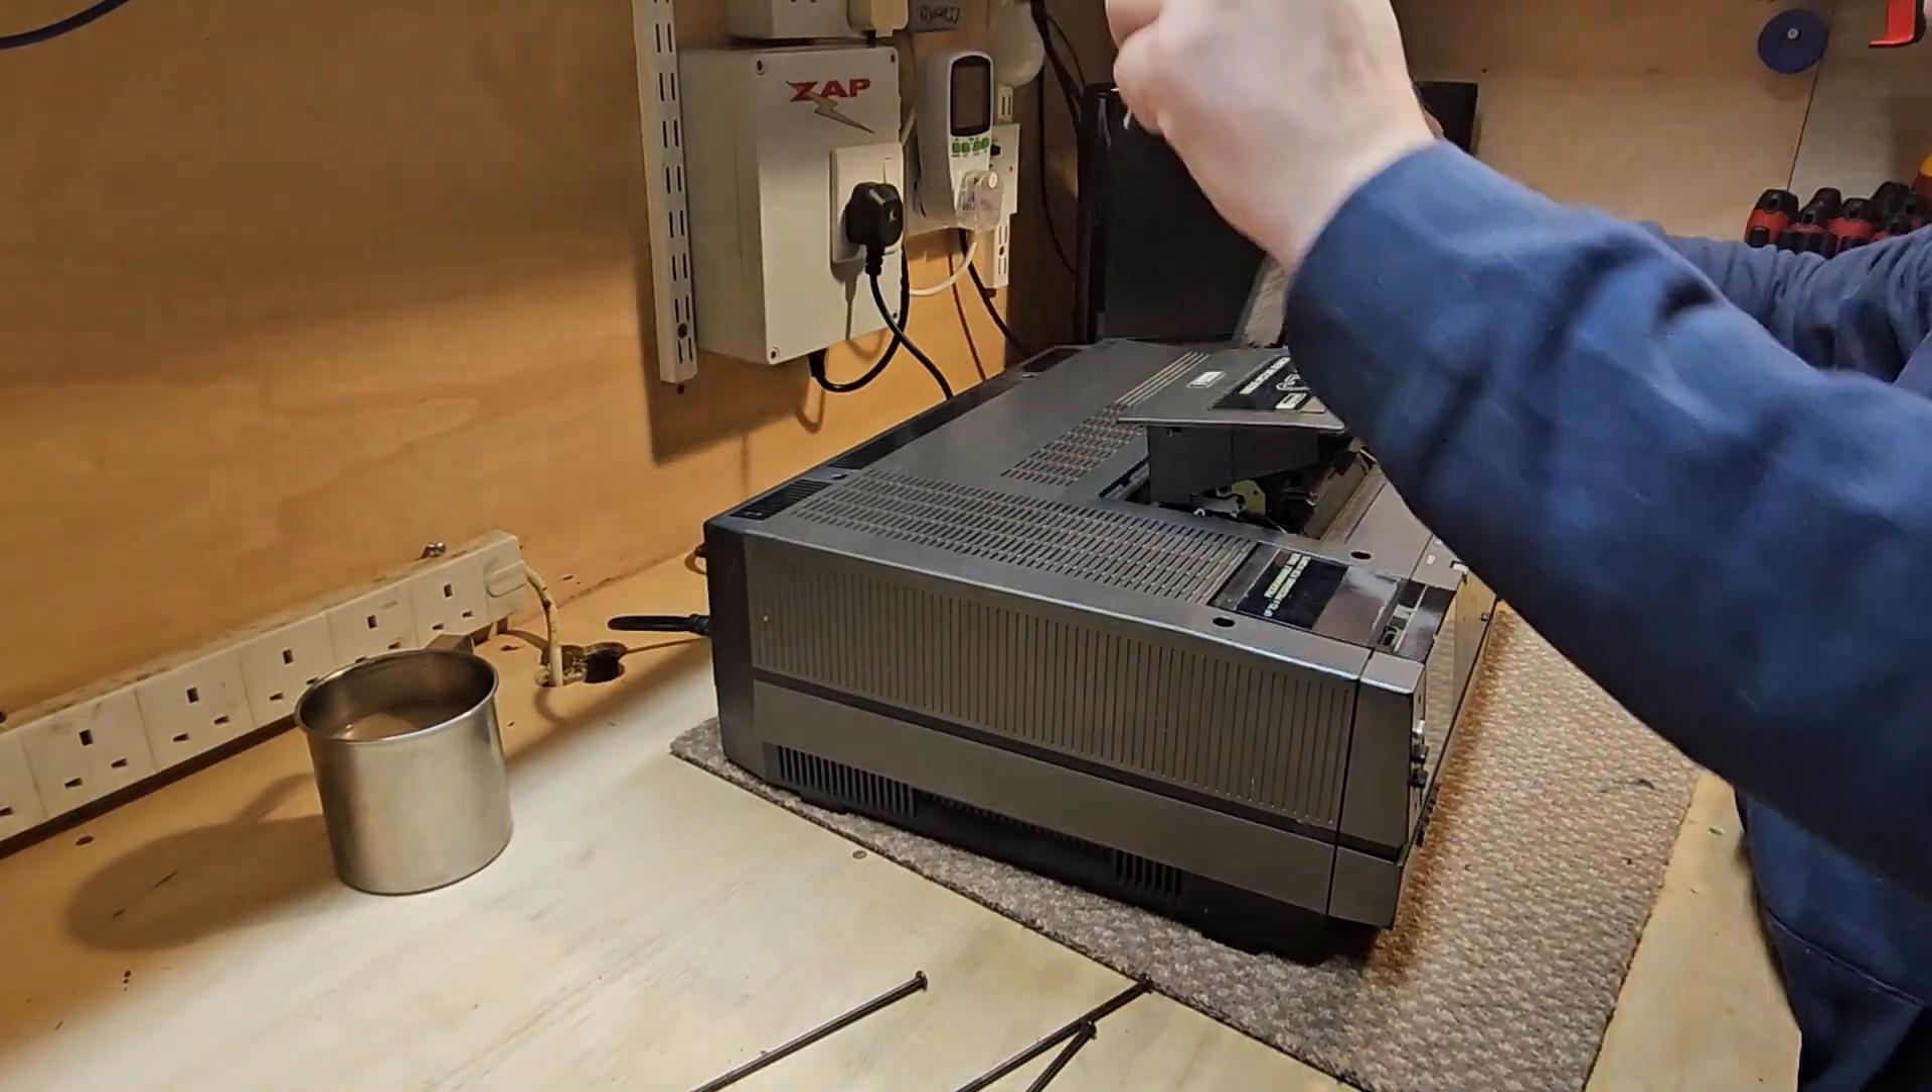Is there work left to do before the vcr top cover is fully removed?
Yes.